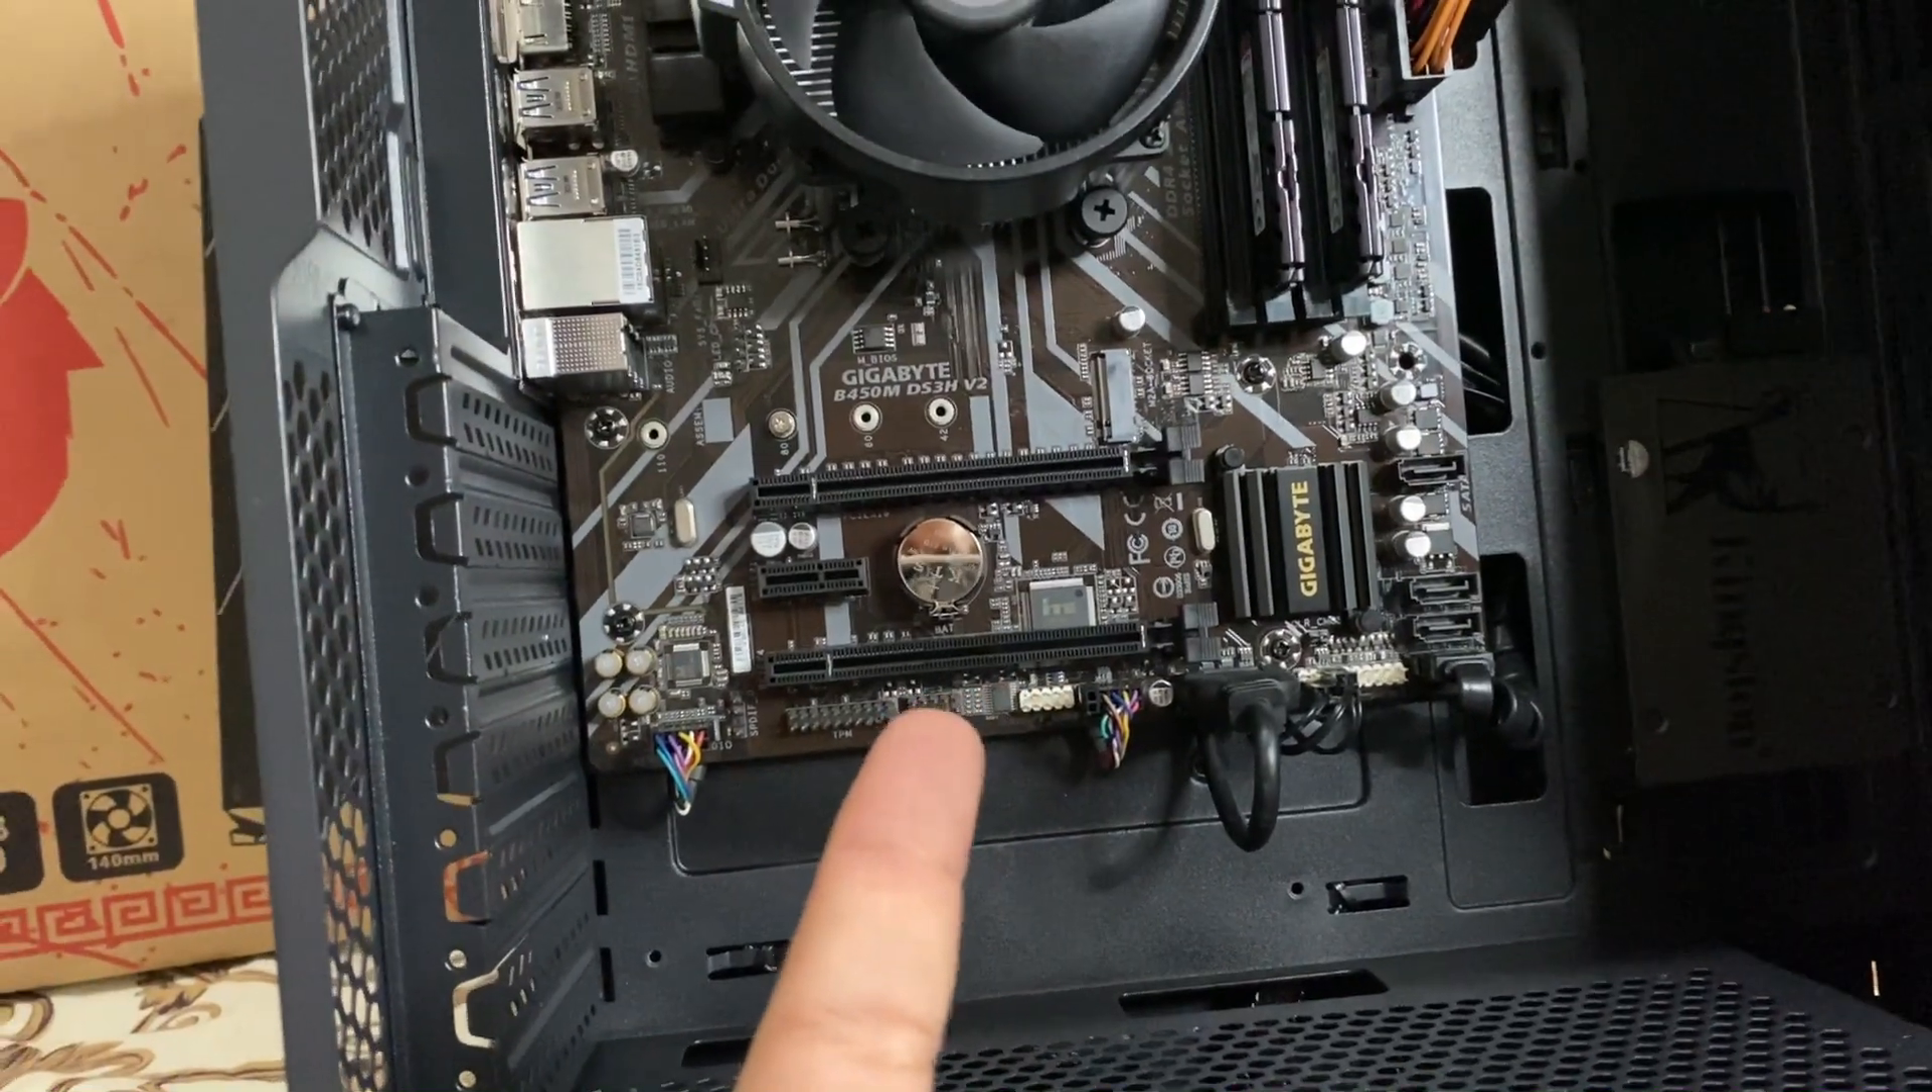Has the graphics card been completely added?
No.